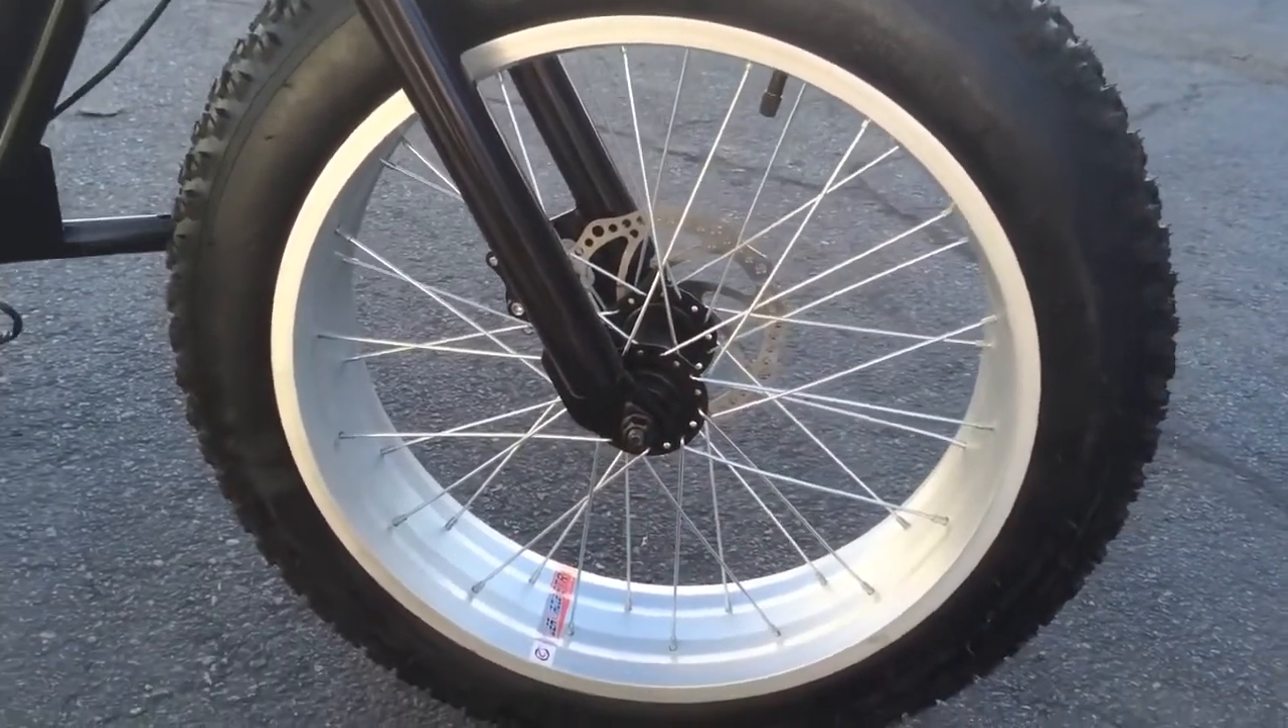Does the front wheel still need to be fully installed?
No.